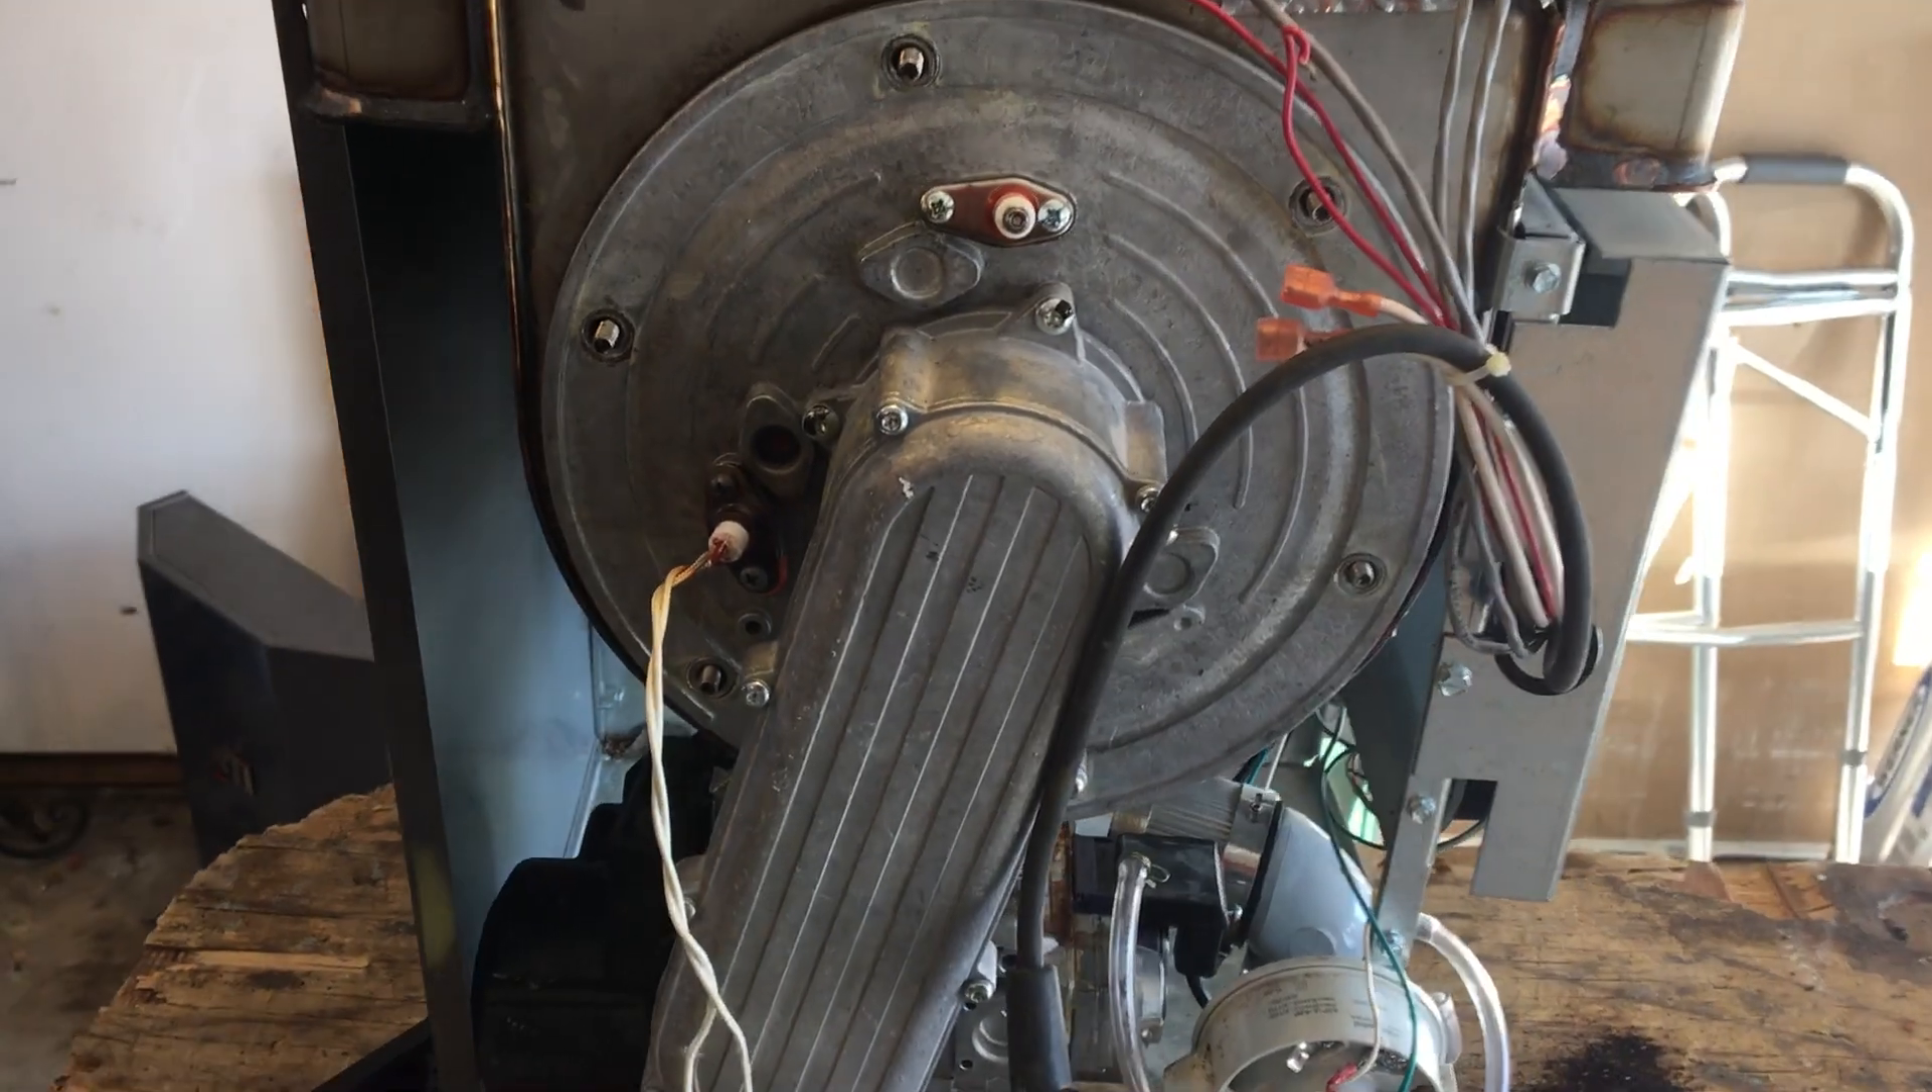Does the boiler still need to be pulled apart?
Yes.